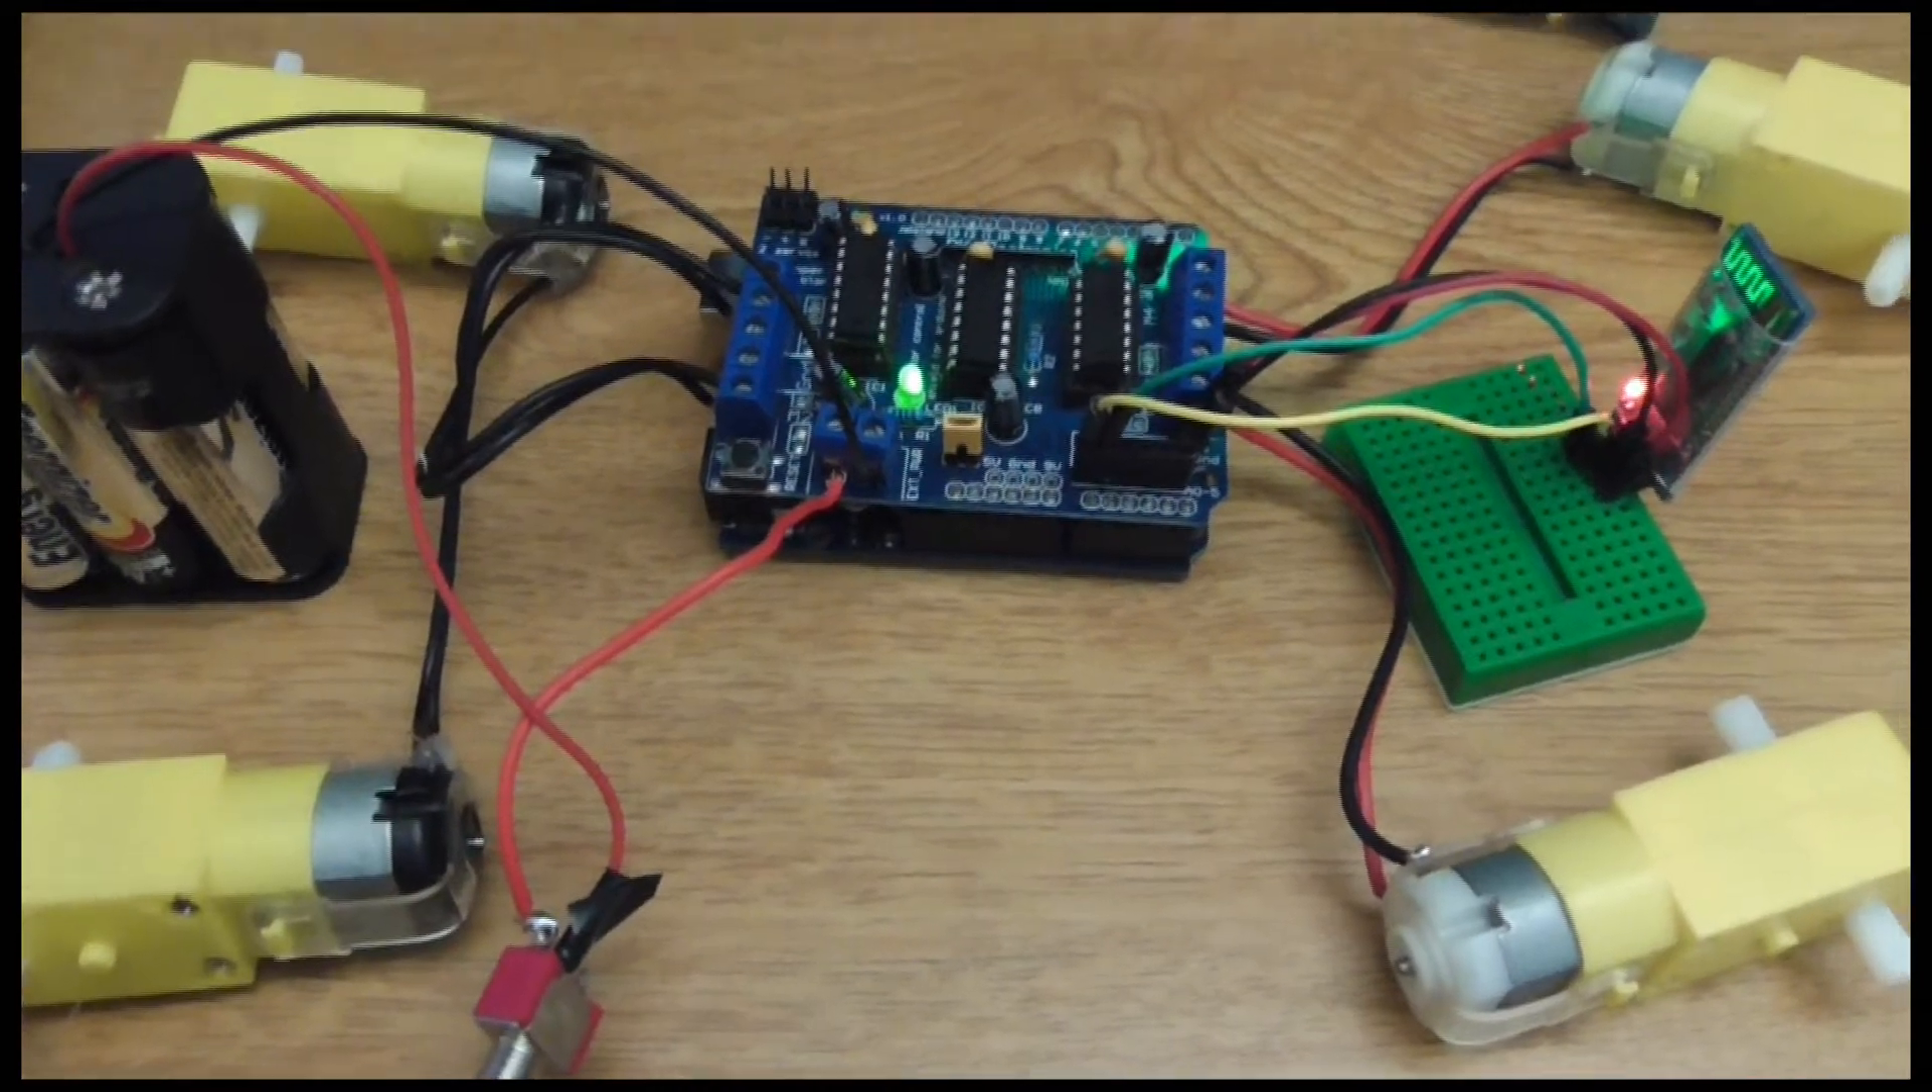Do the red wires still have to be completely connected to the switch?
No.